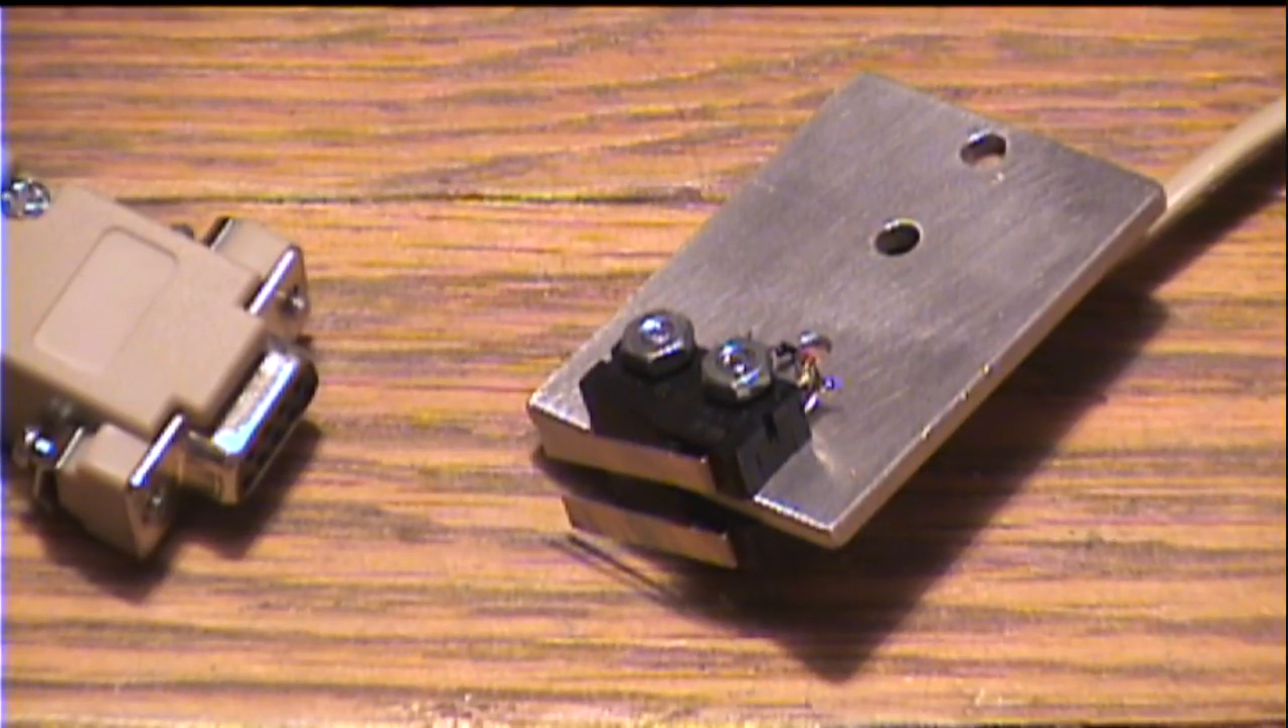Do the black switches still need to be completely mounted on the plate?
No.